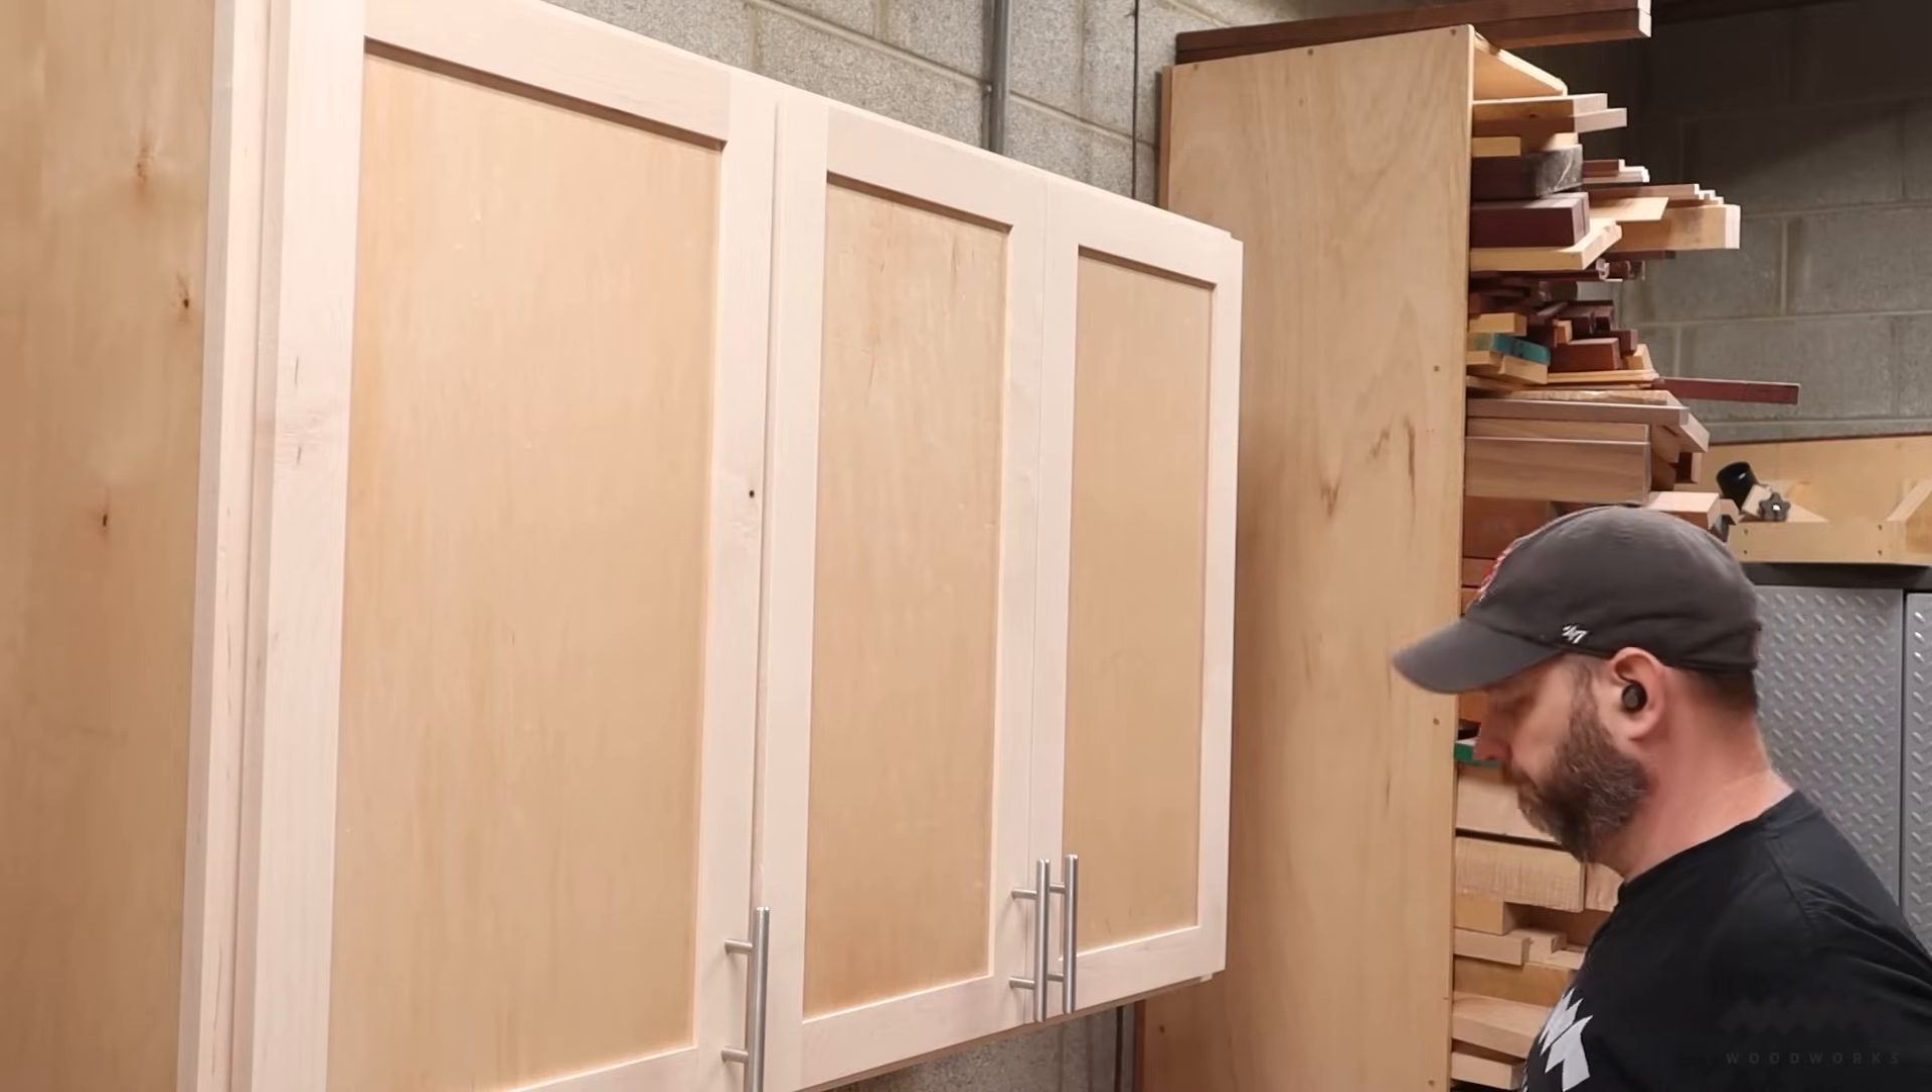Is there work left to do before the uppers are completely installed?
No.